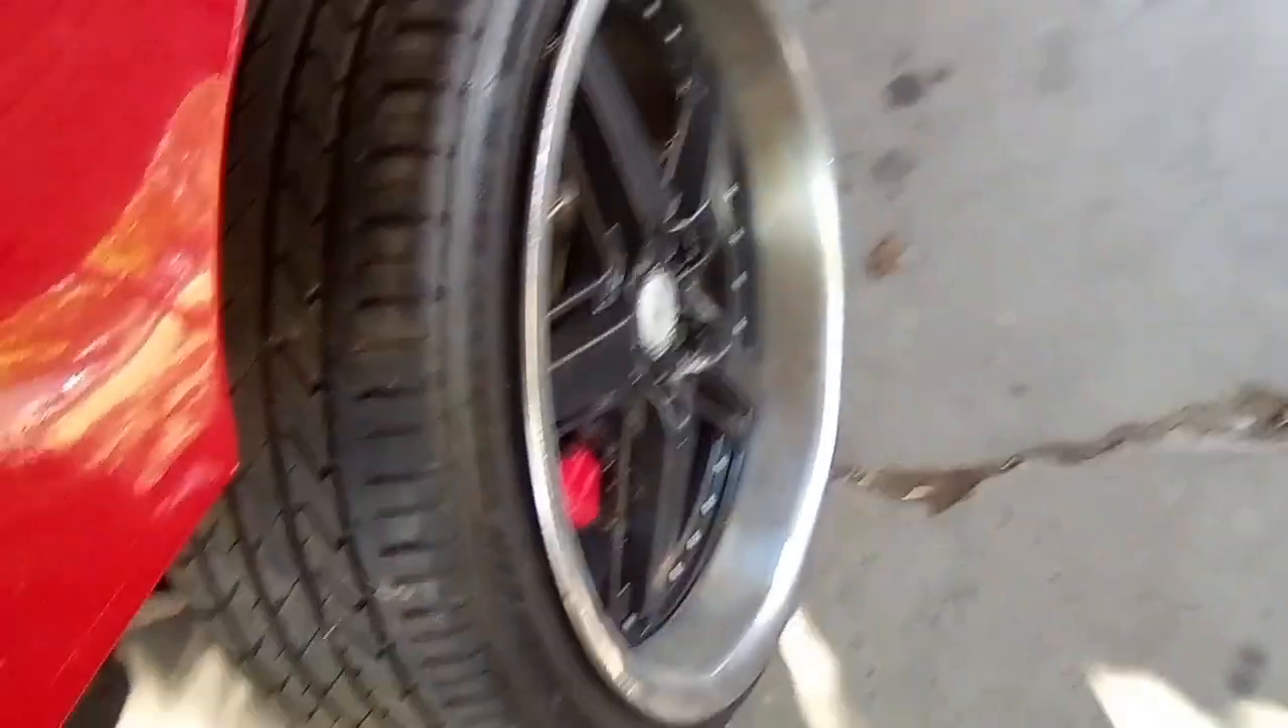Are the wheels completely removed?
No.